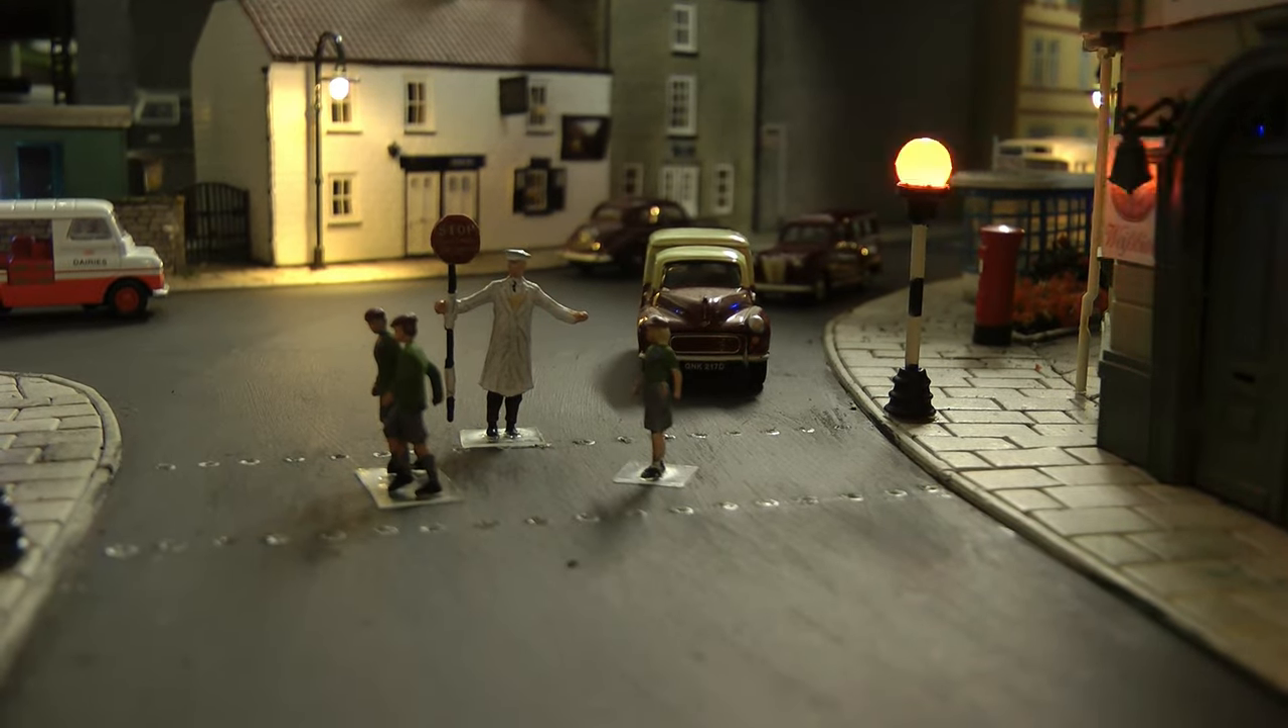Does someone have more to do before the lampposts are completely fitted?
No.